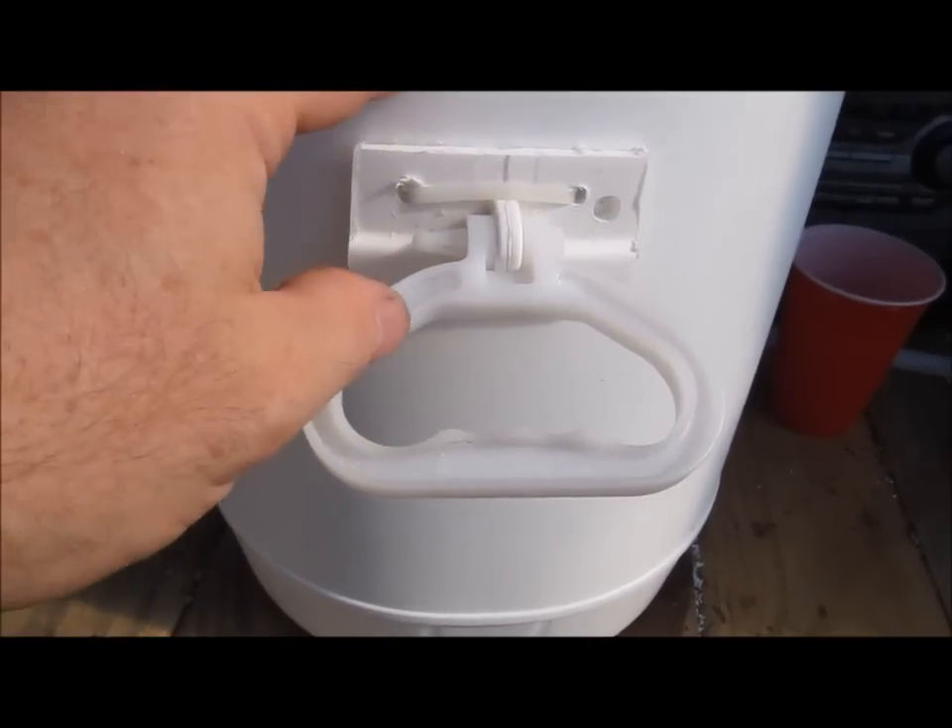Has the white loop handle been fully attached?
Yes.